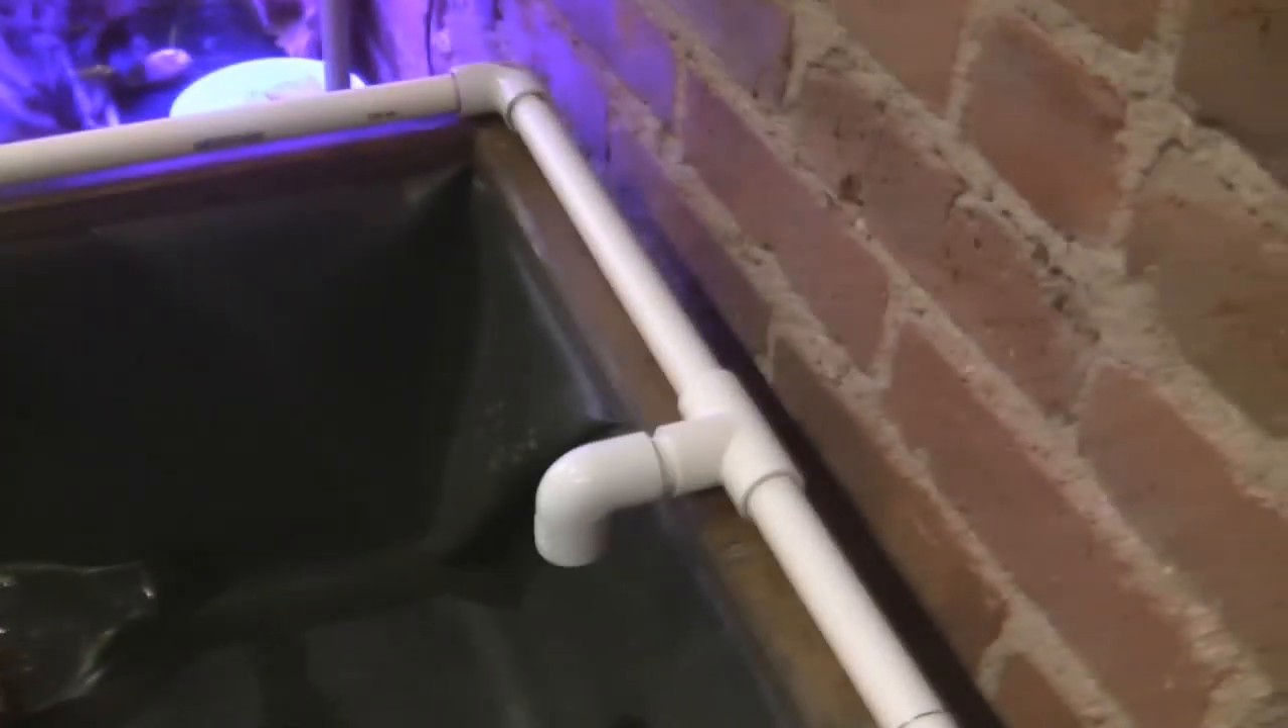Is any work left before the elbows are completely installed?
No.